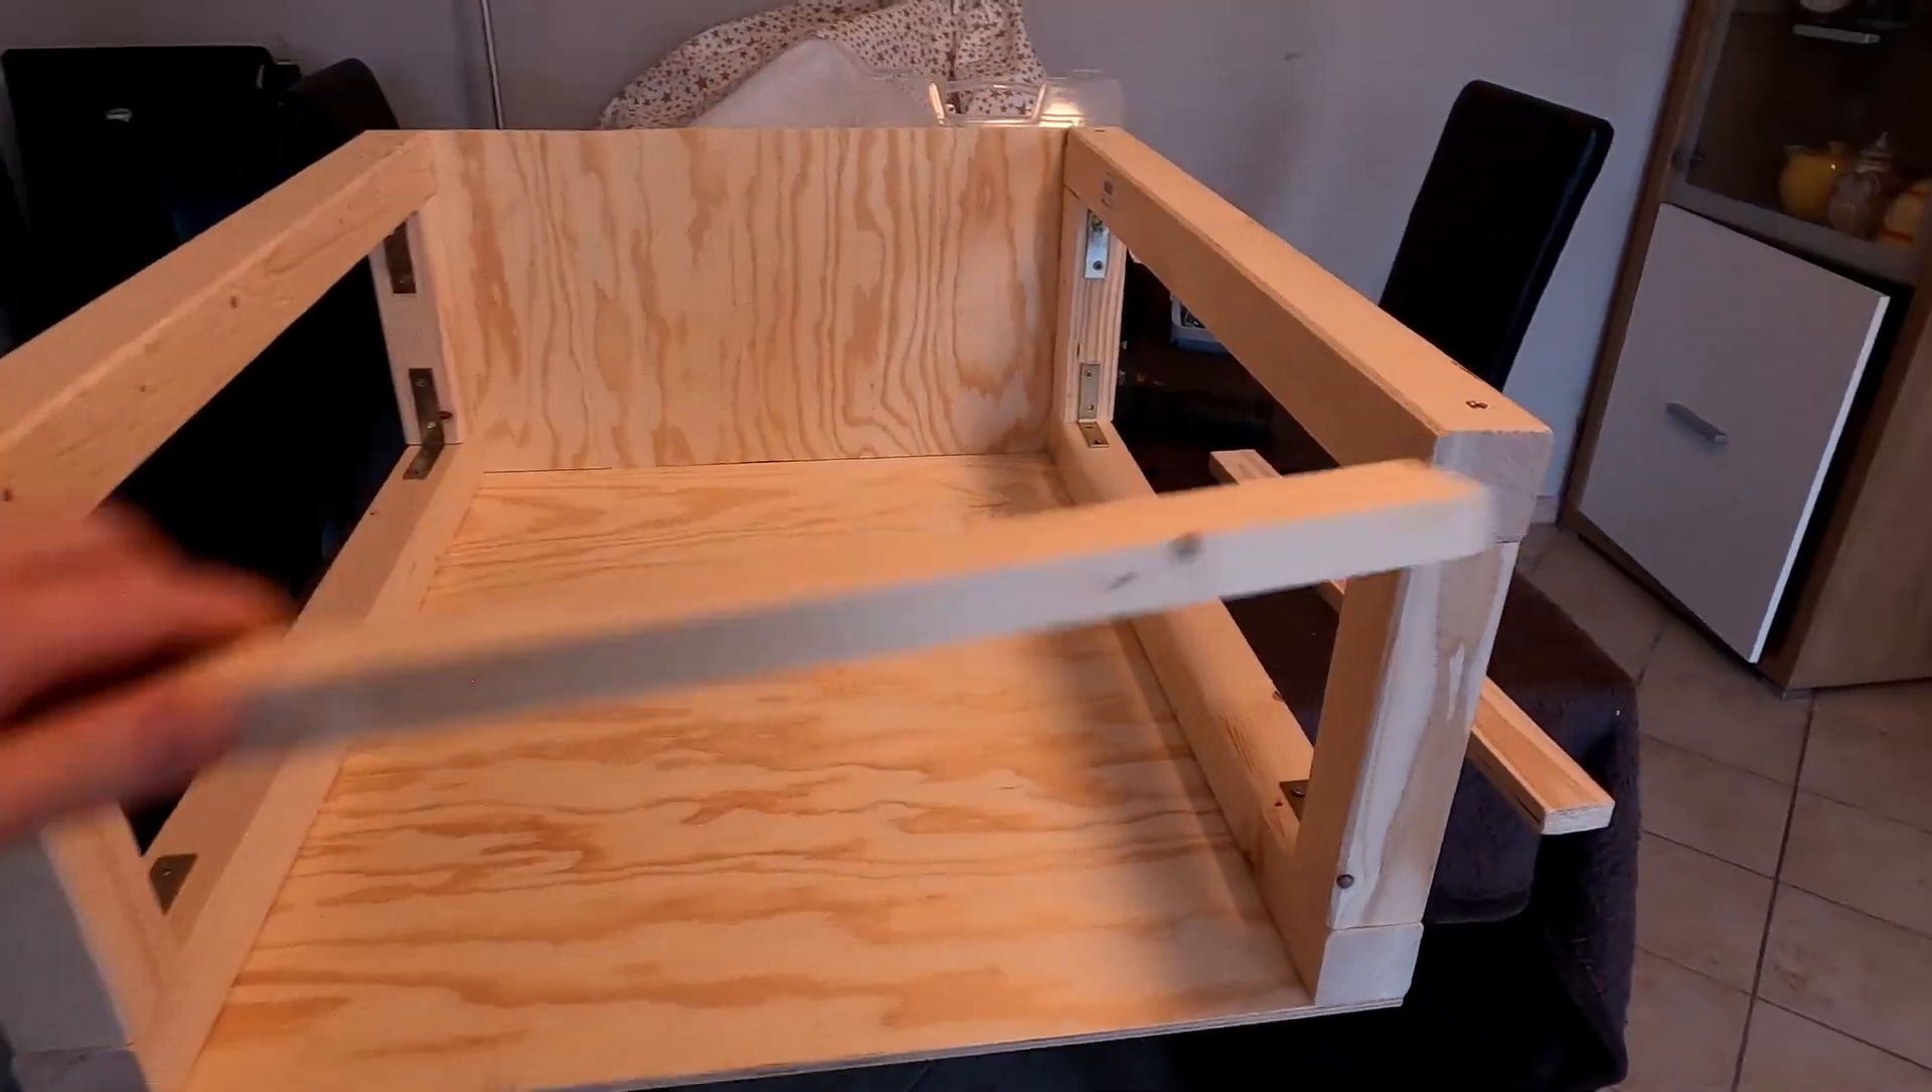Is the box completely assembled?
No.